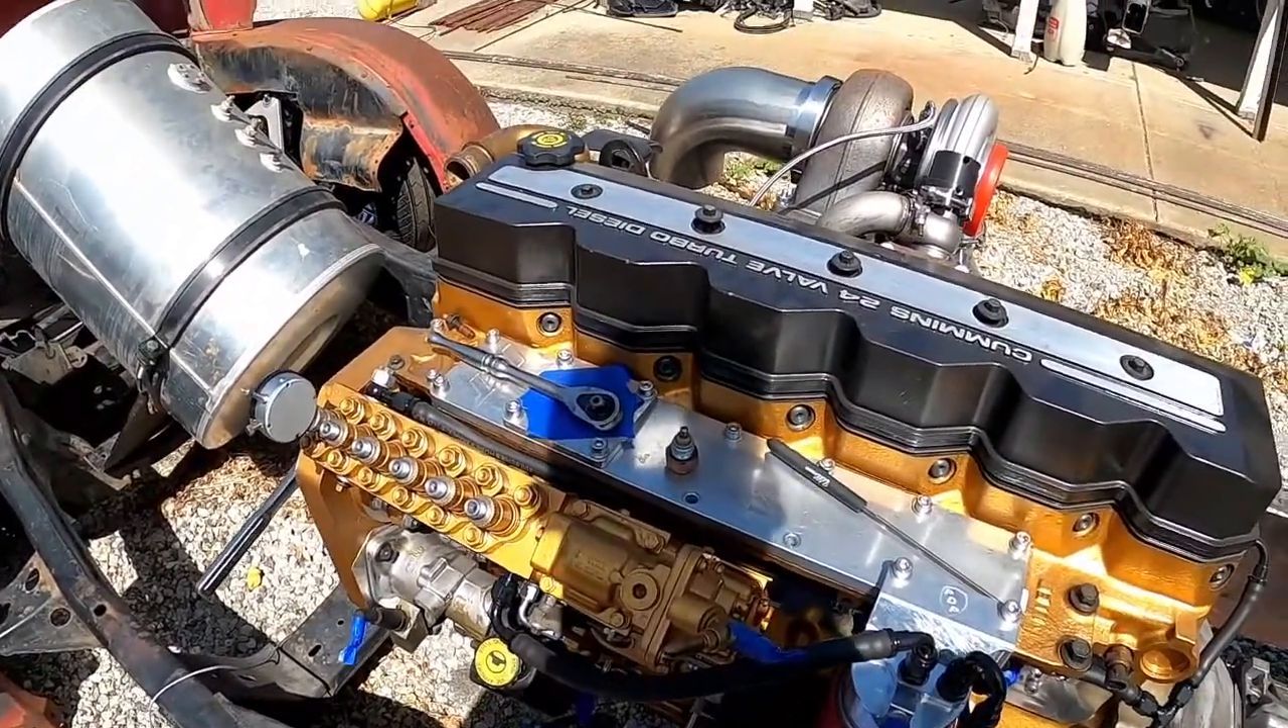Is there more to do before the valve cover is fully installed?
No.